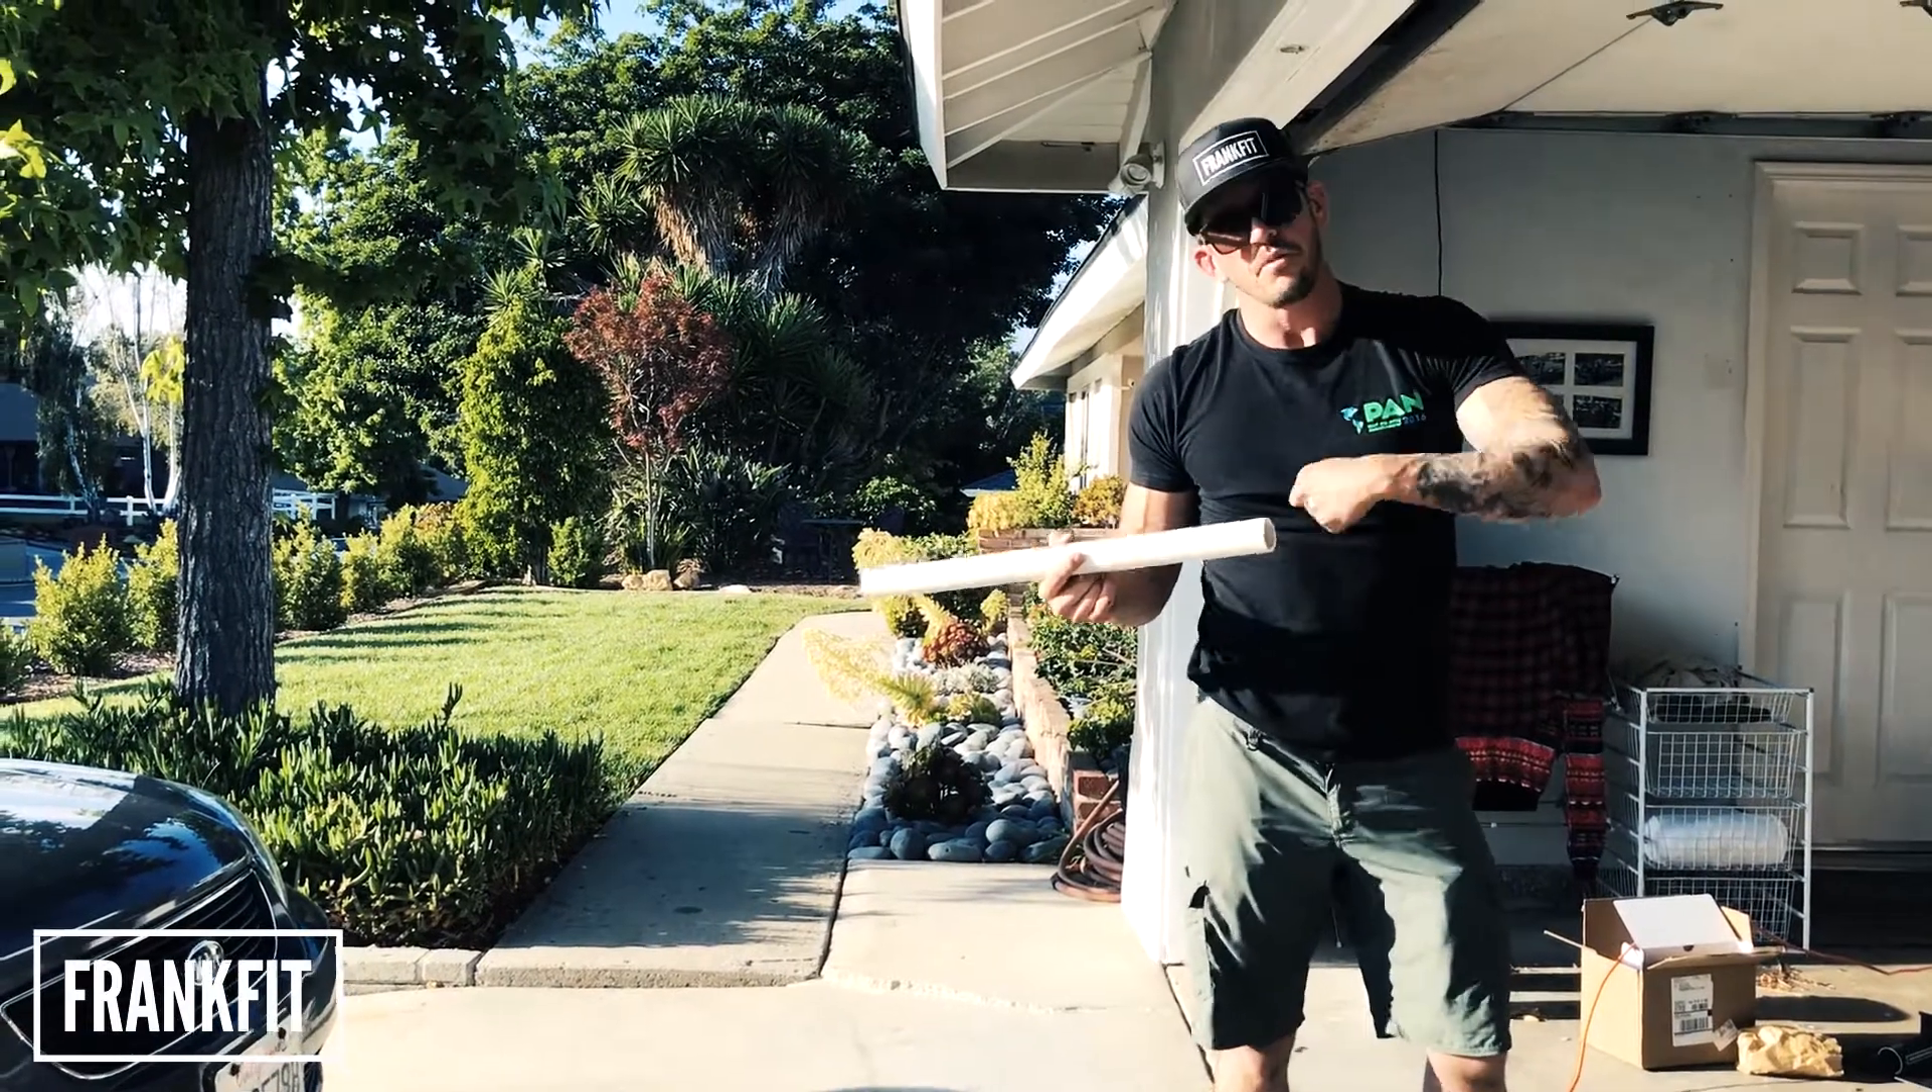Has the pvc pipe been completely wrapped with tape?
No.